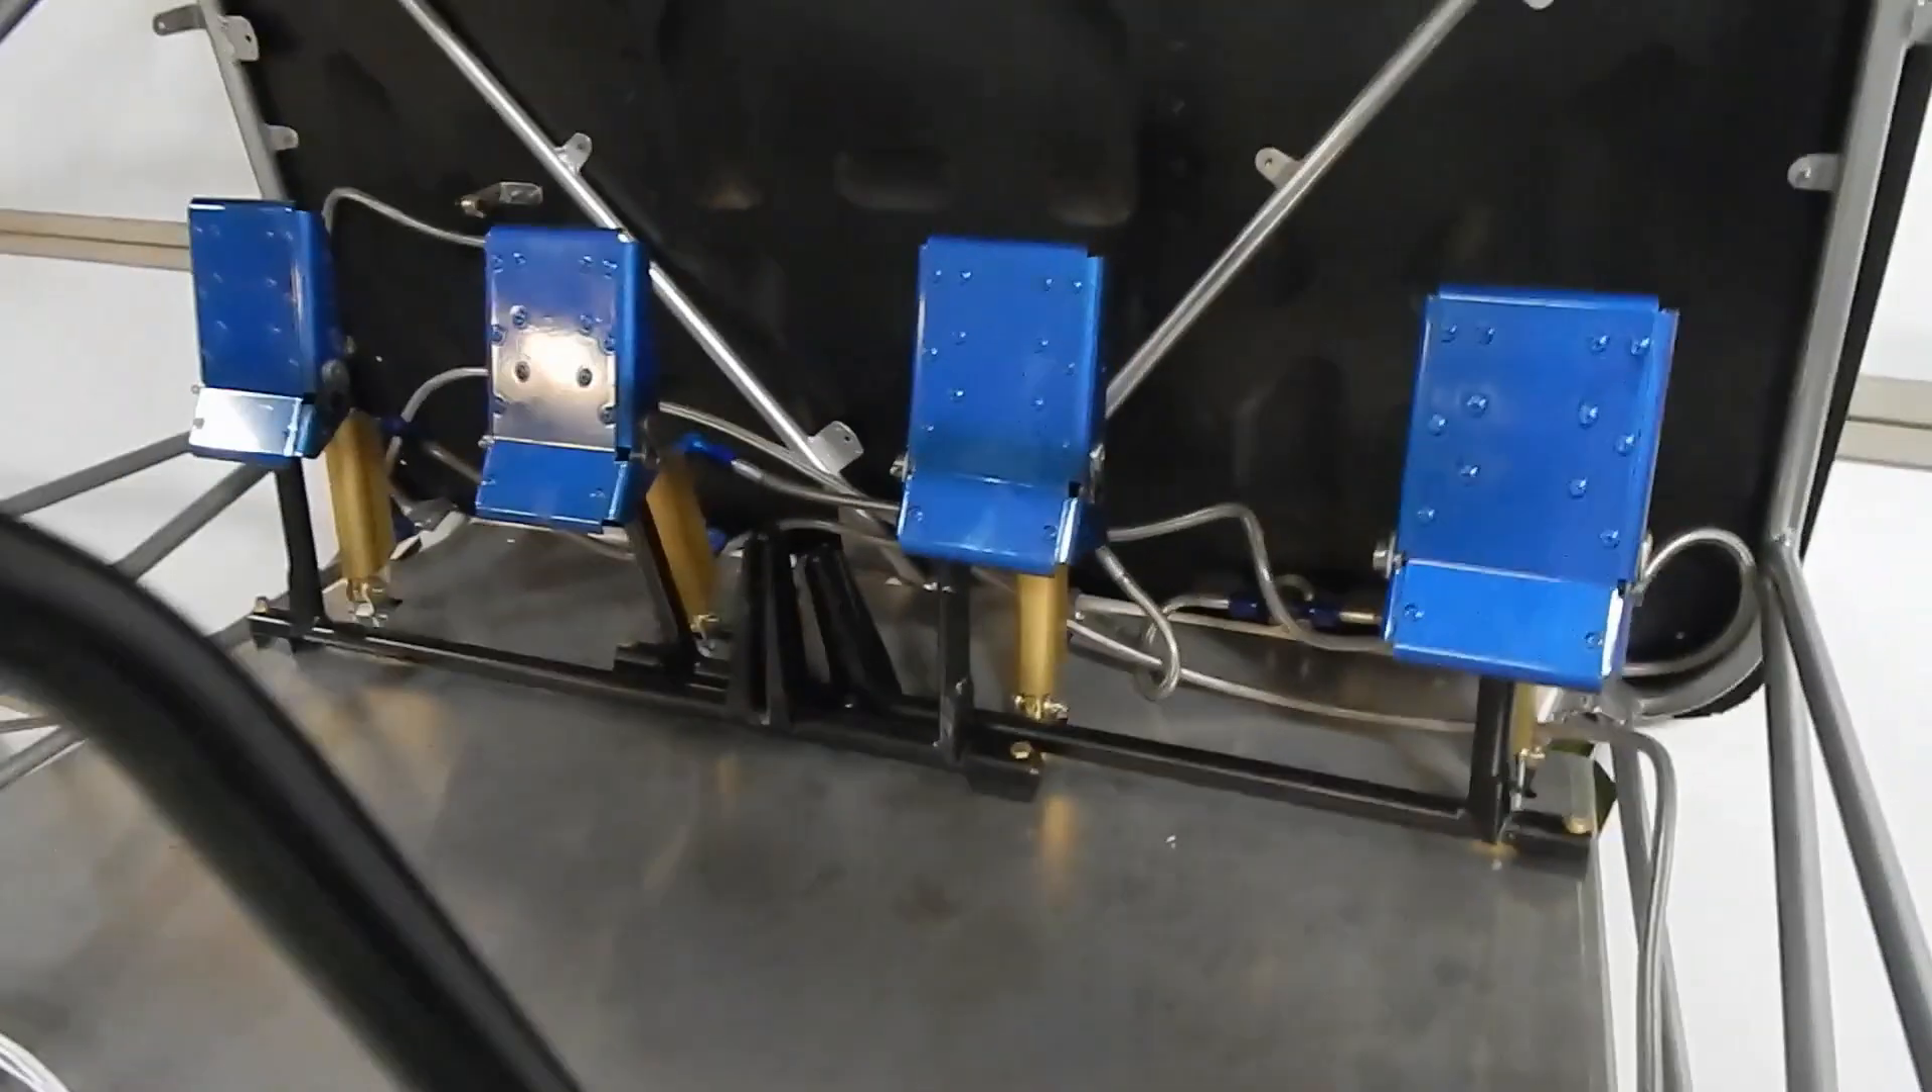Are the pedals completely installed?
Yes.